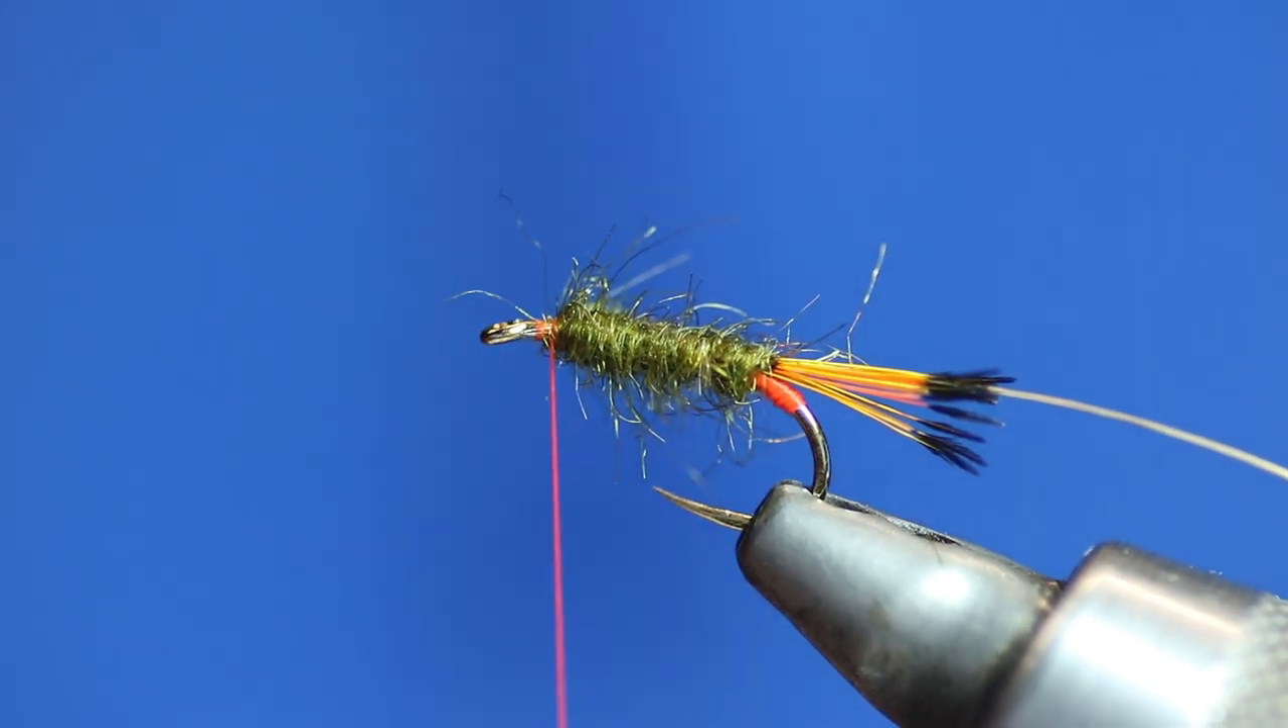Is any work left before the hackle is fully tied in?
Yes.